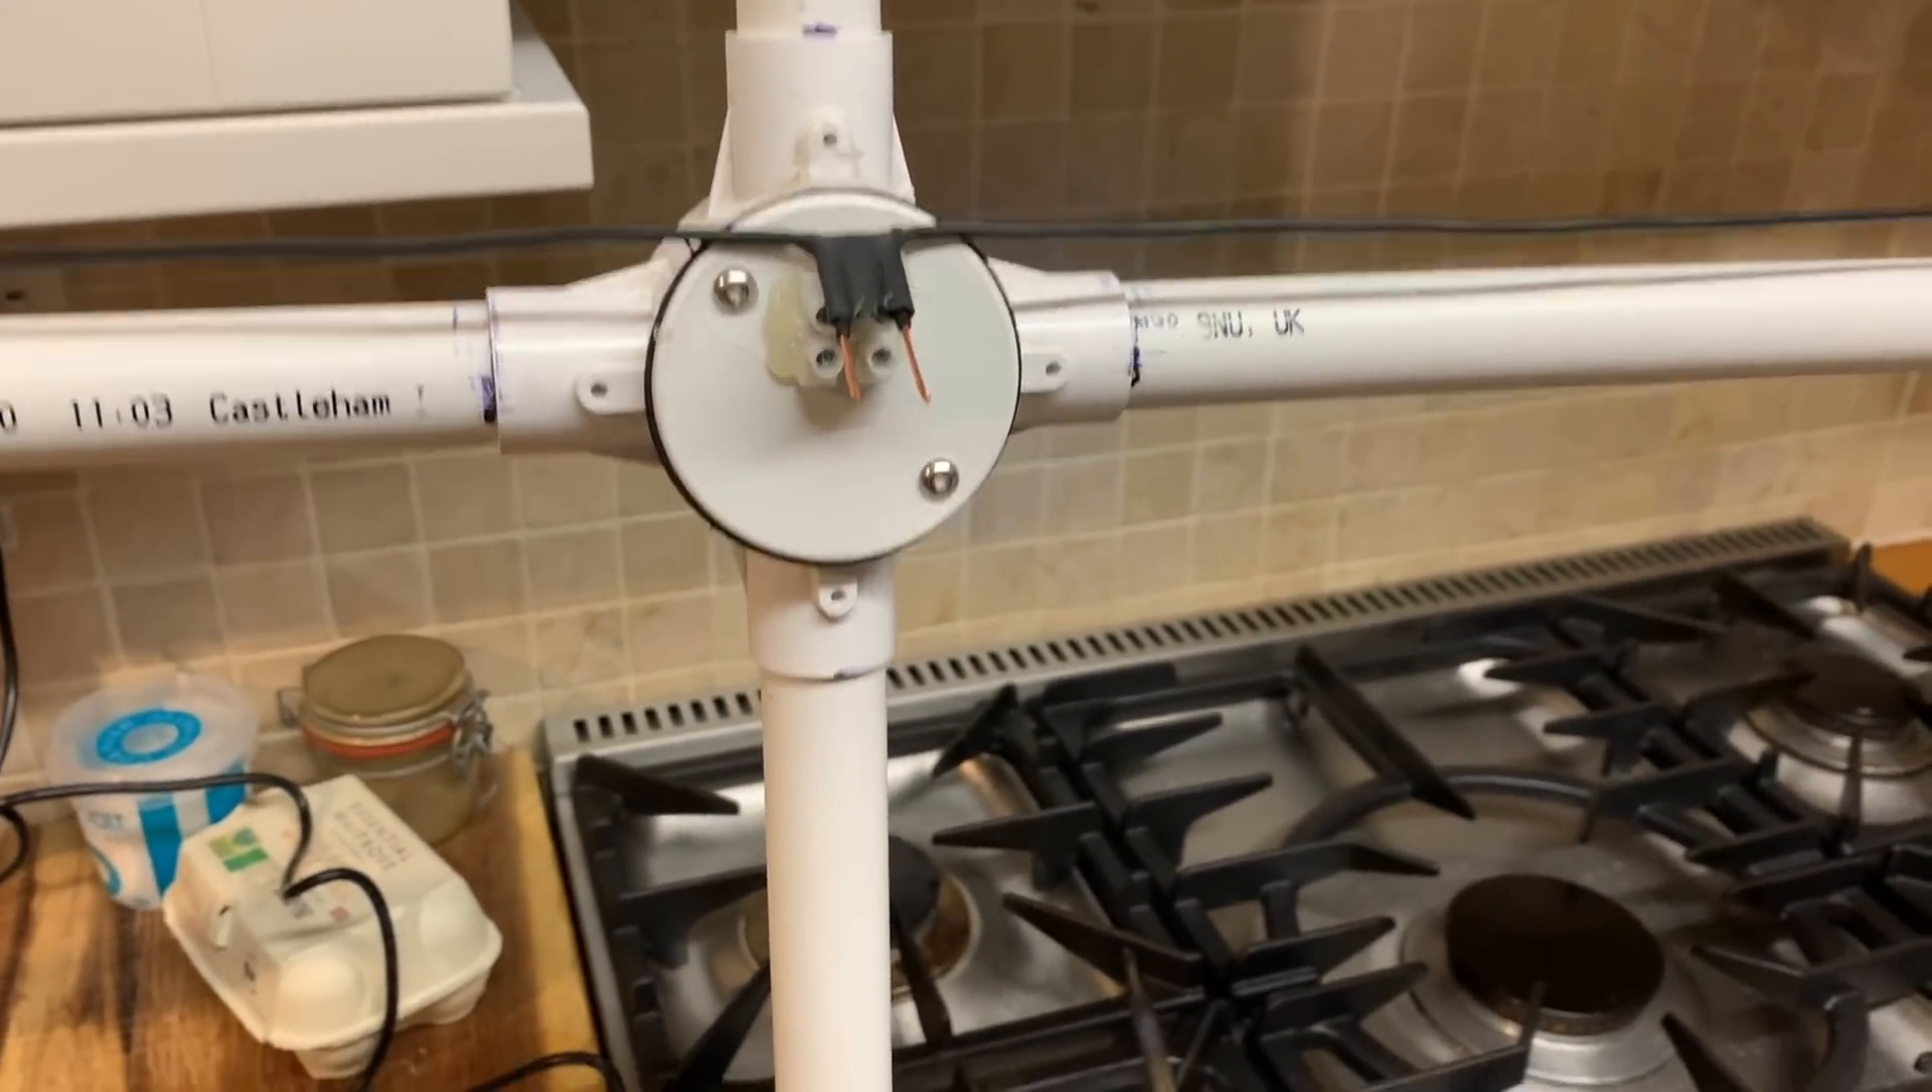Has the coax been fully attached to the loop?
No.